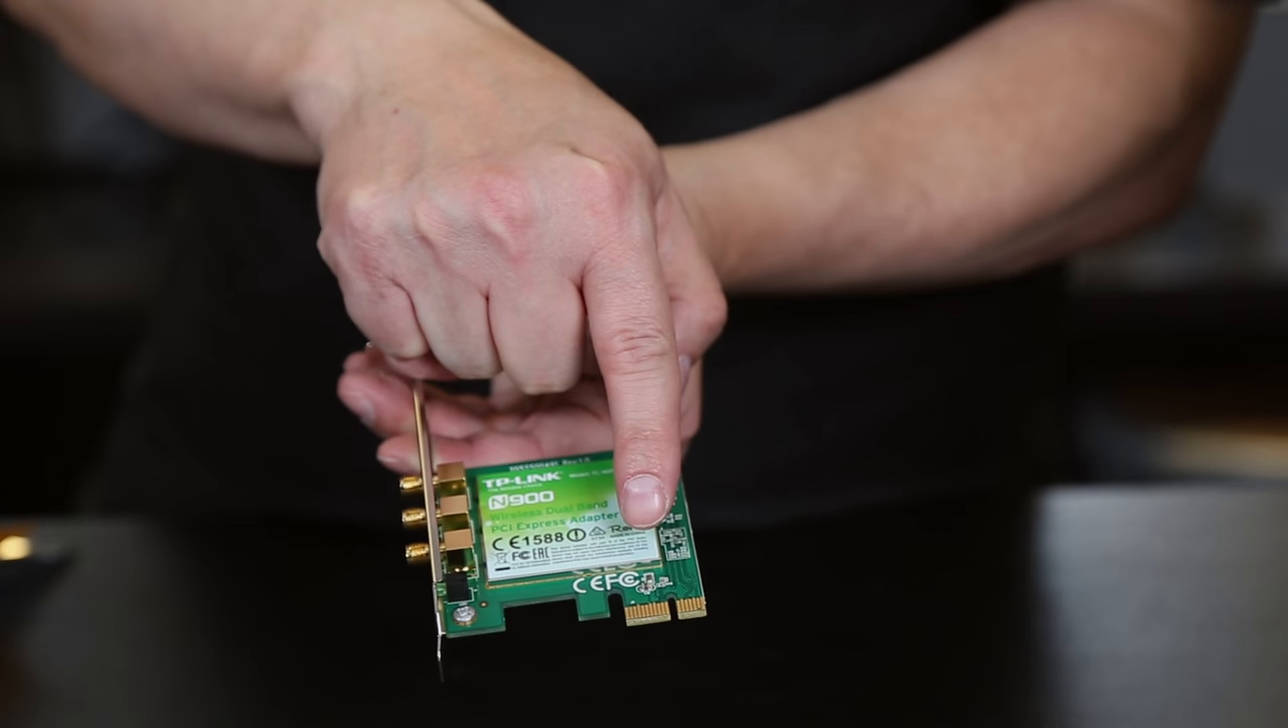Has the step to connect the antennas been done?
No.